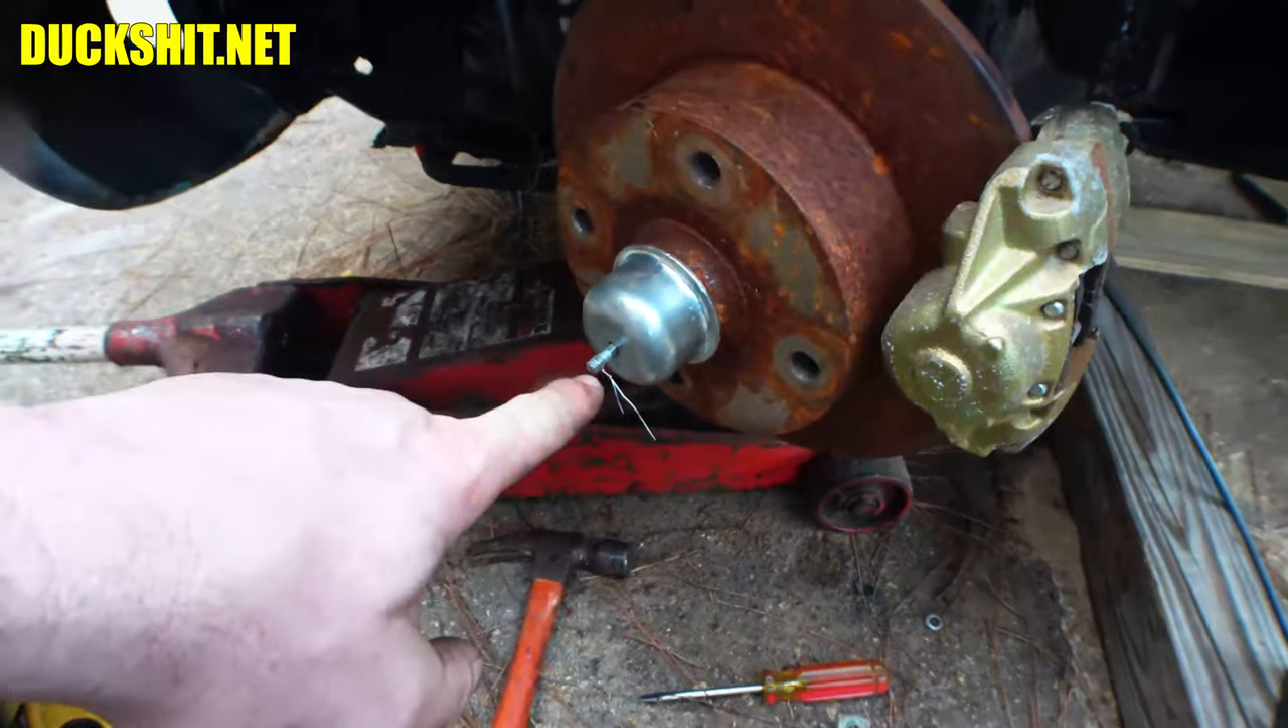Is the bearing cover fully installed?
Yes.